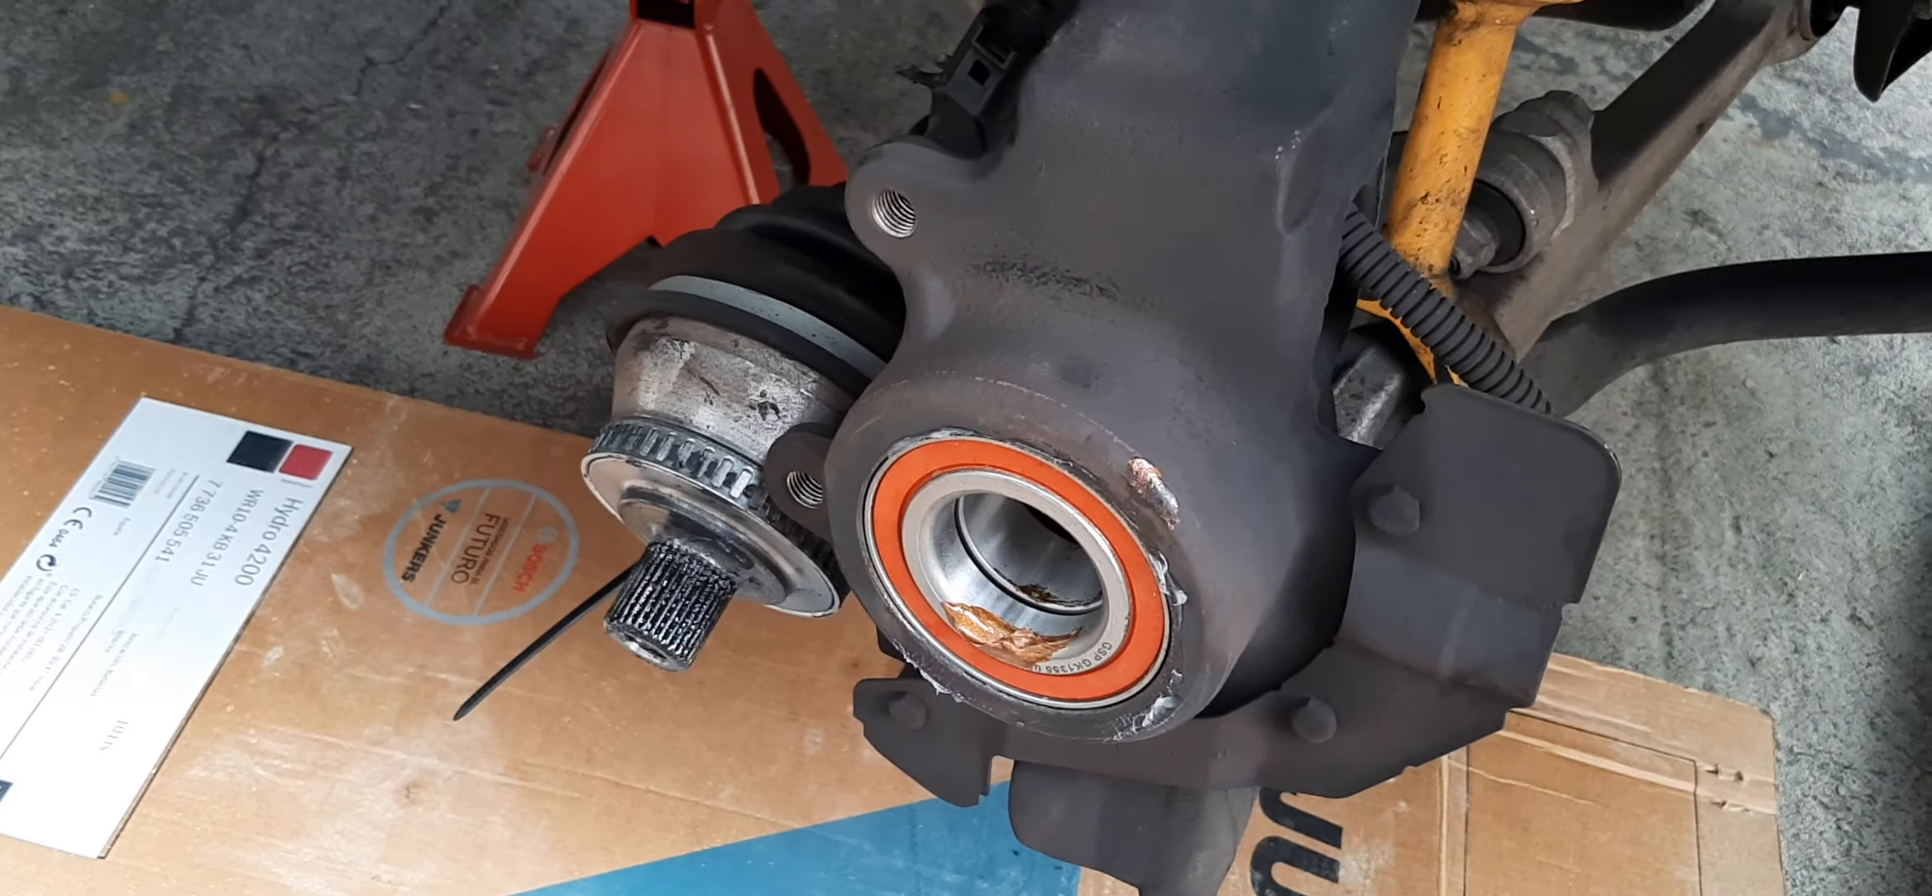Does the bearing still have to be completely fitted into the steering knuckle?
No.